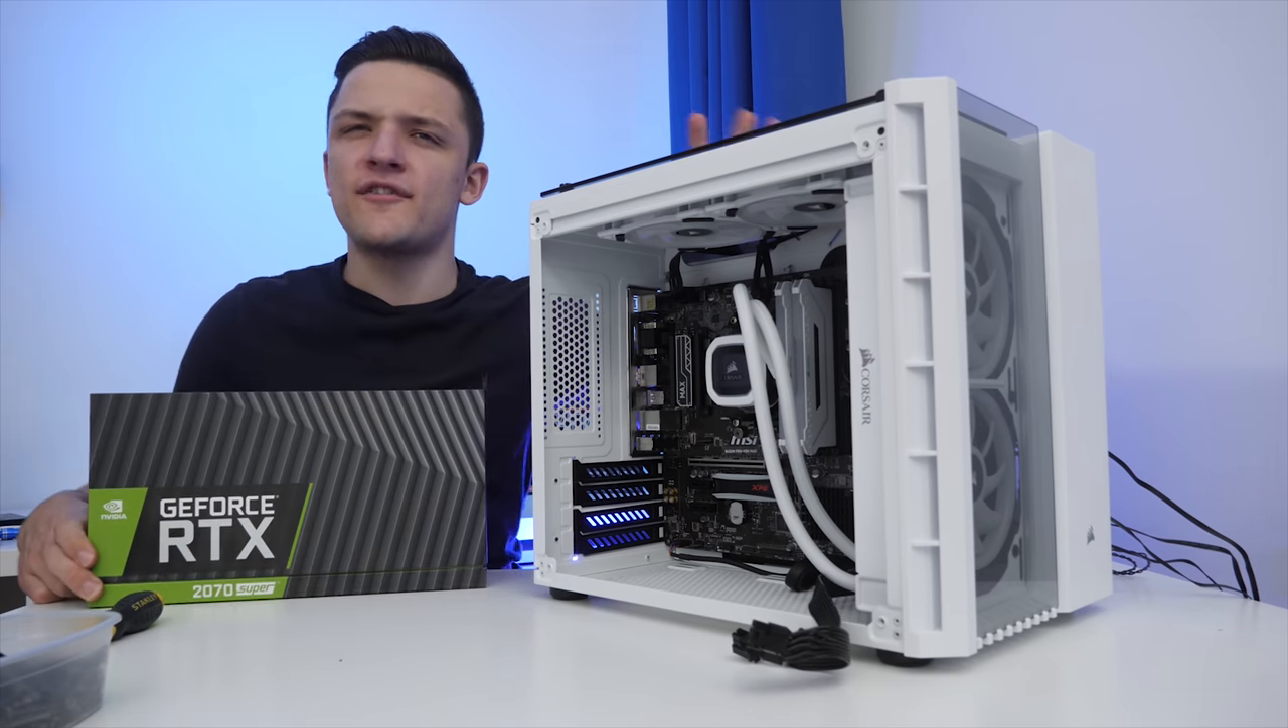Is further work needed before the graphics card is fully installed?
Yes.